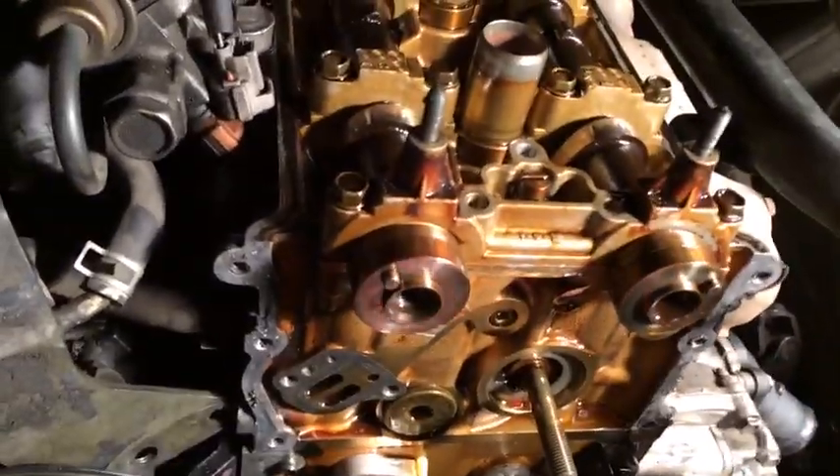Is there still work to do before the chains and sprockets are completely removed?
No.